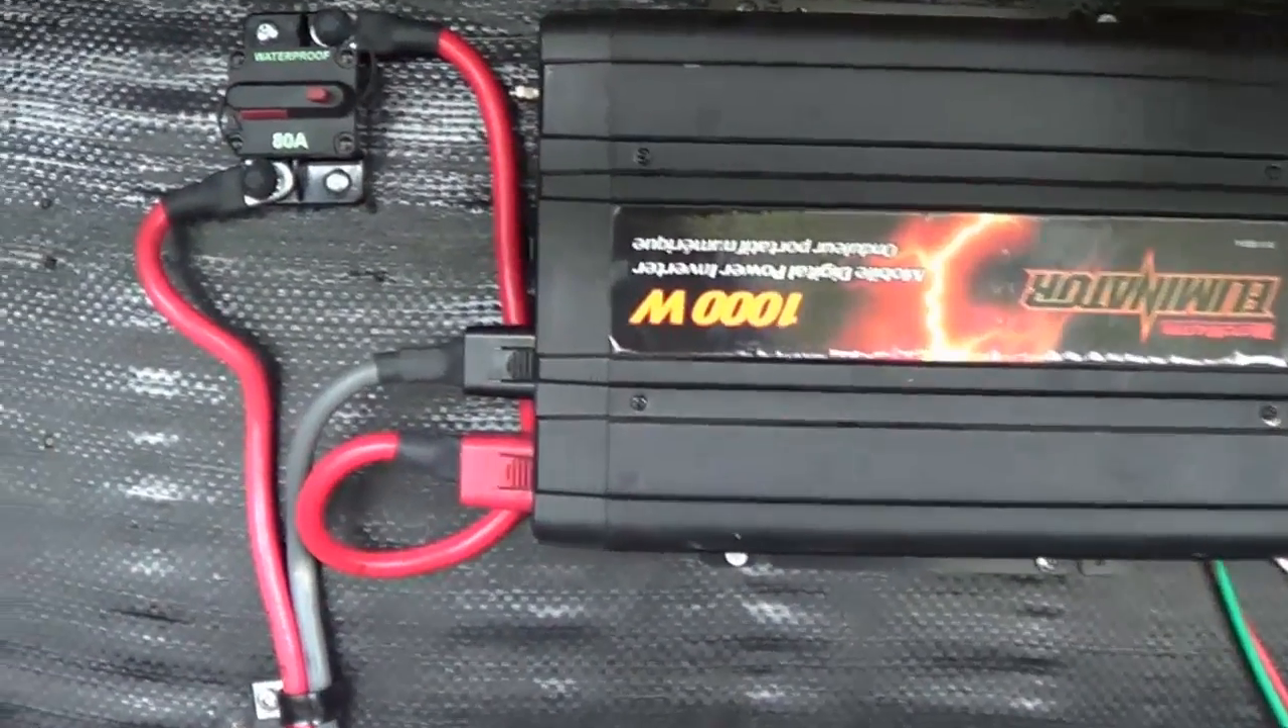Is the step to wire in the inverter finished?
Yes.